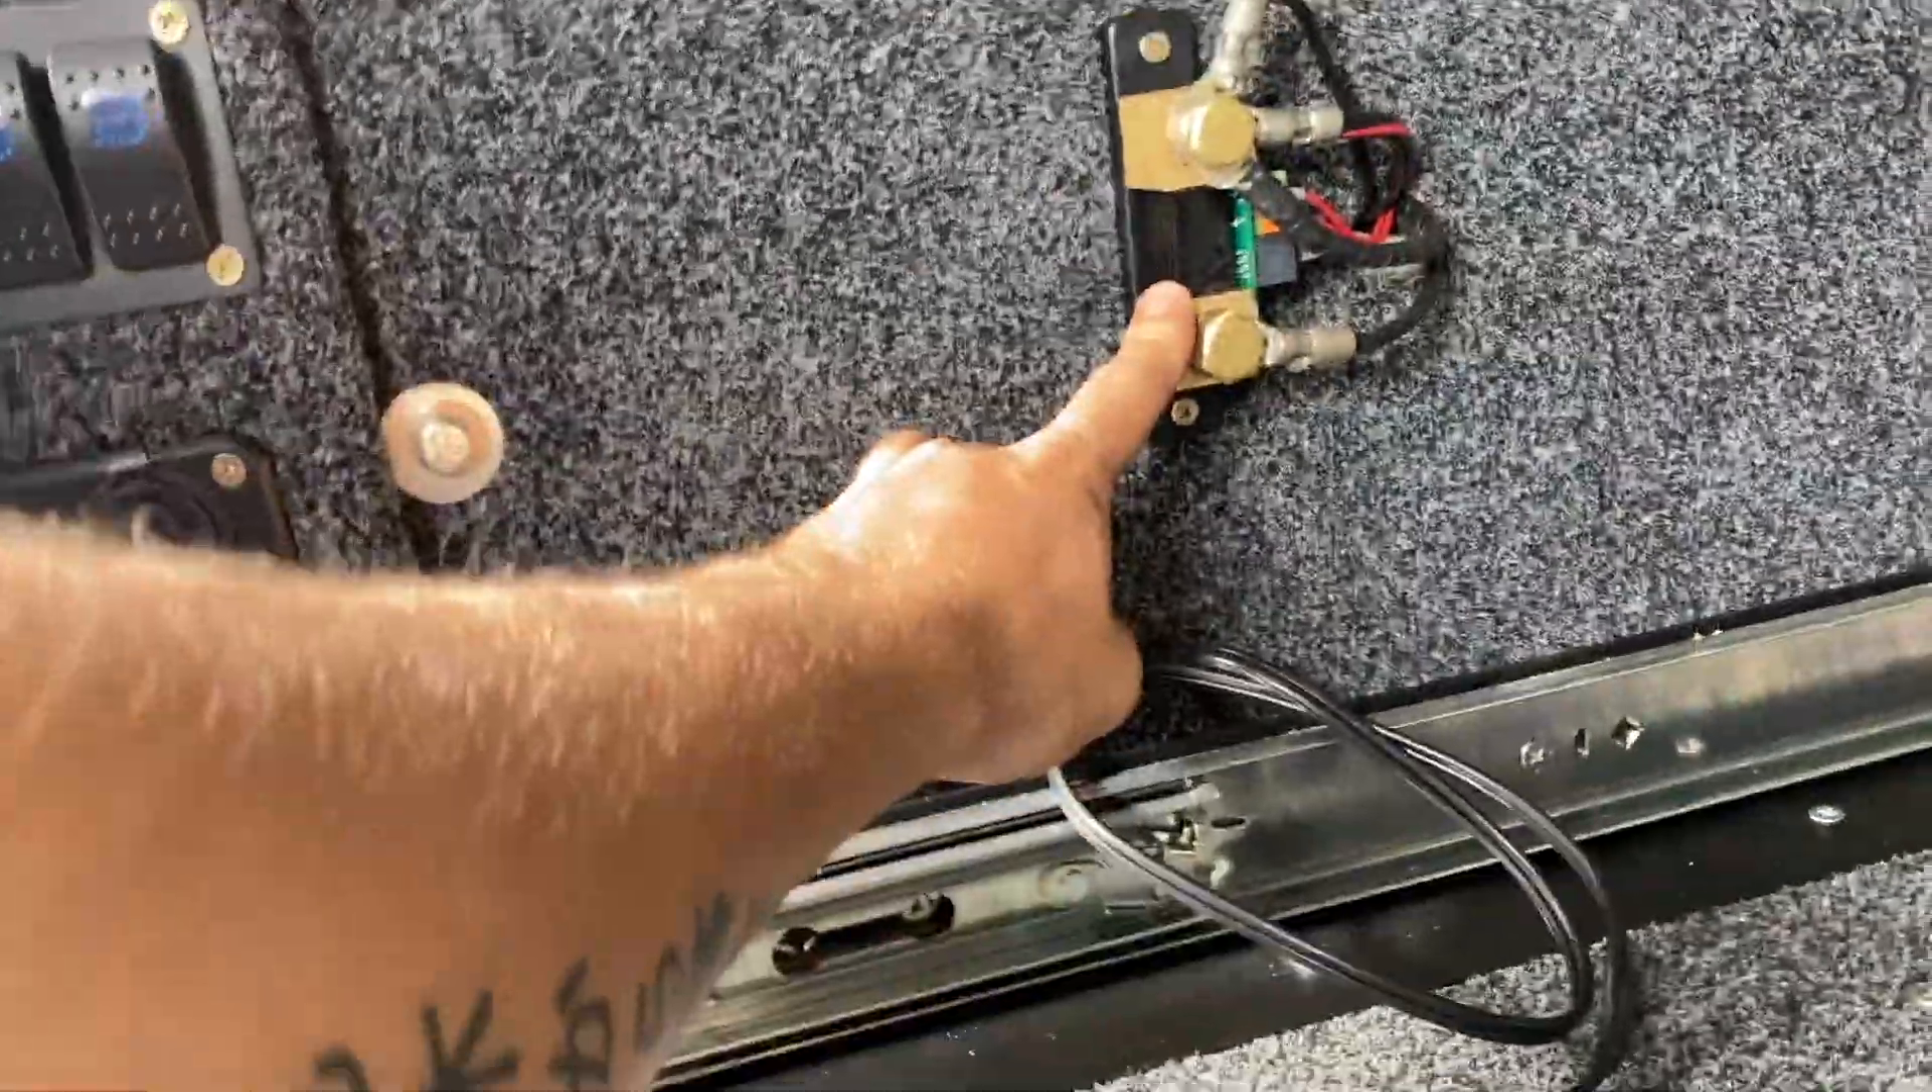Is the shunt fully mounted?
Yes.